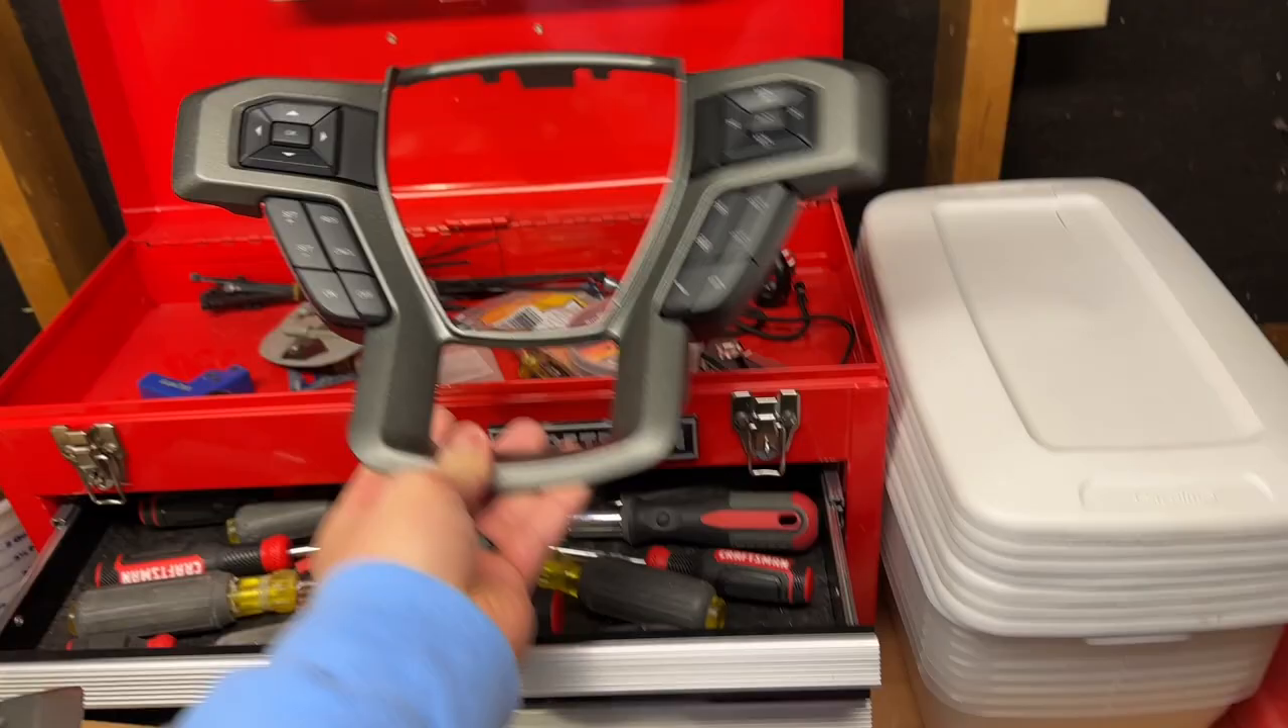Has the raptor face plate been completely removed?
Yes.